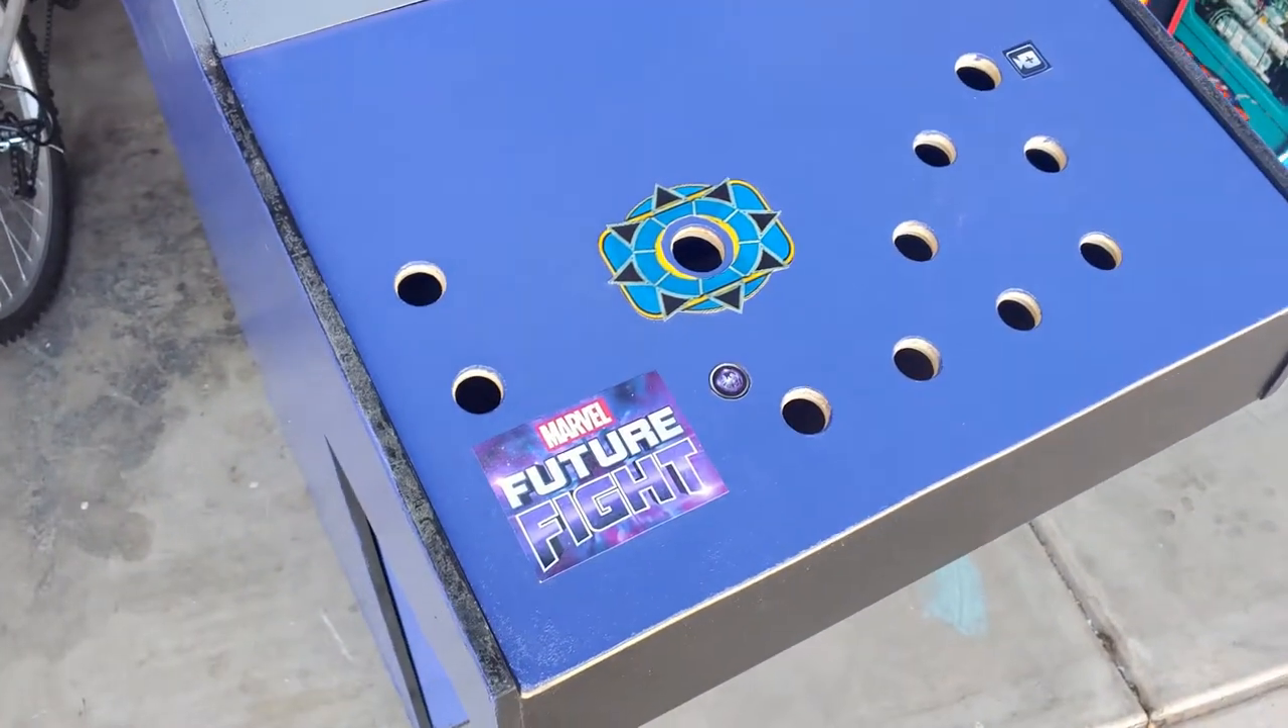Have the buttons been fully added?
No.